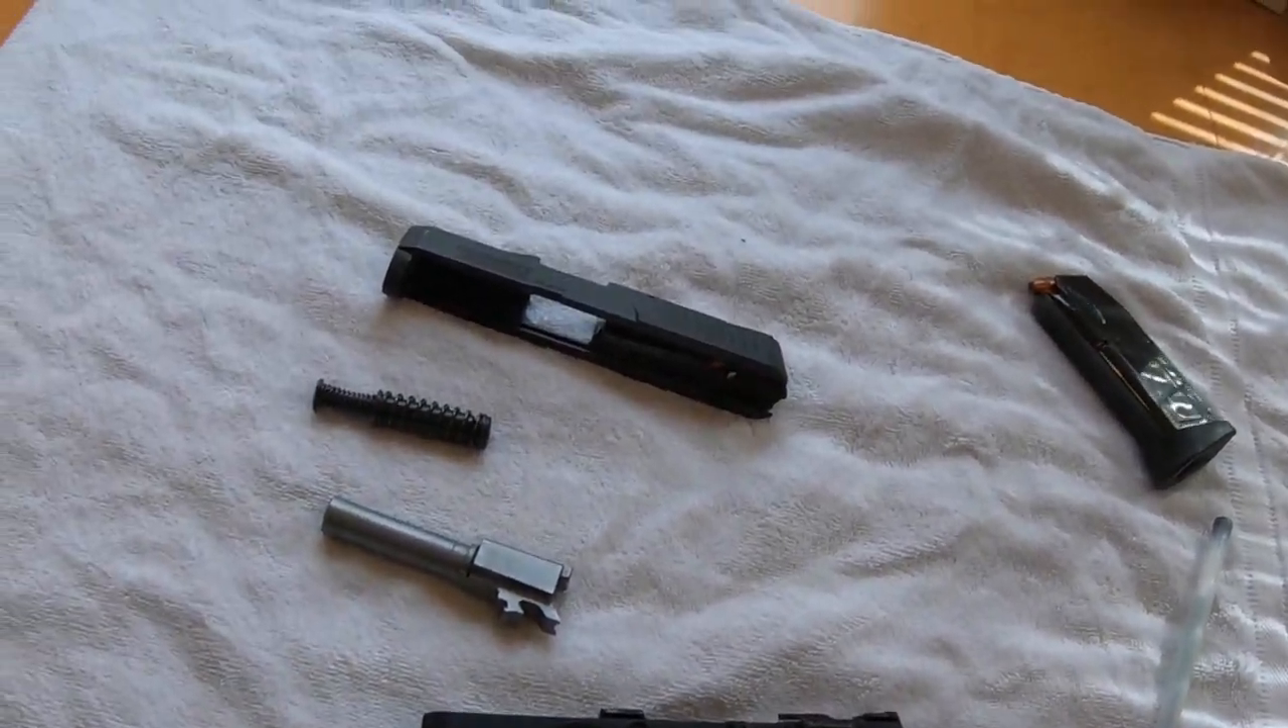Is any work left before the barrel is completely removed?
No.